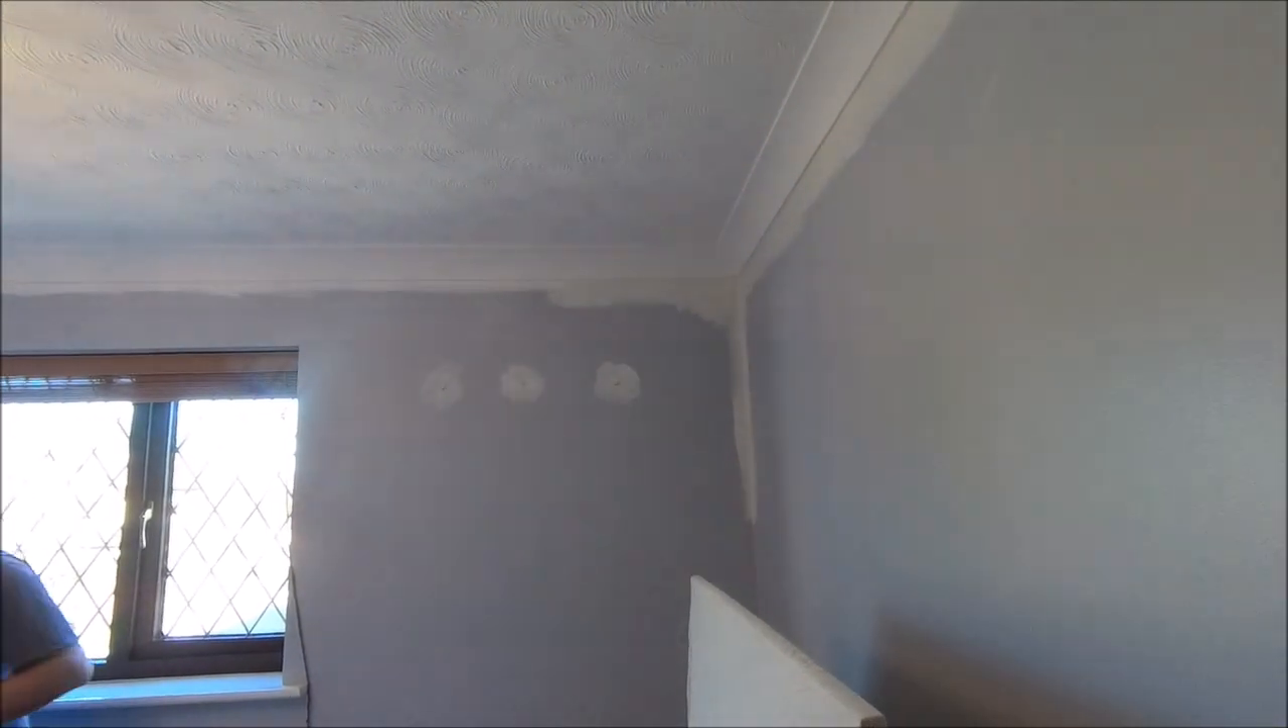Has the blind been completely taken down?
No.